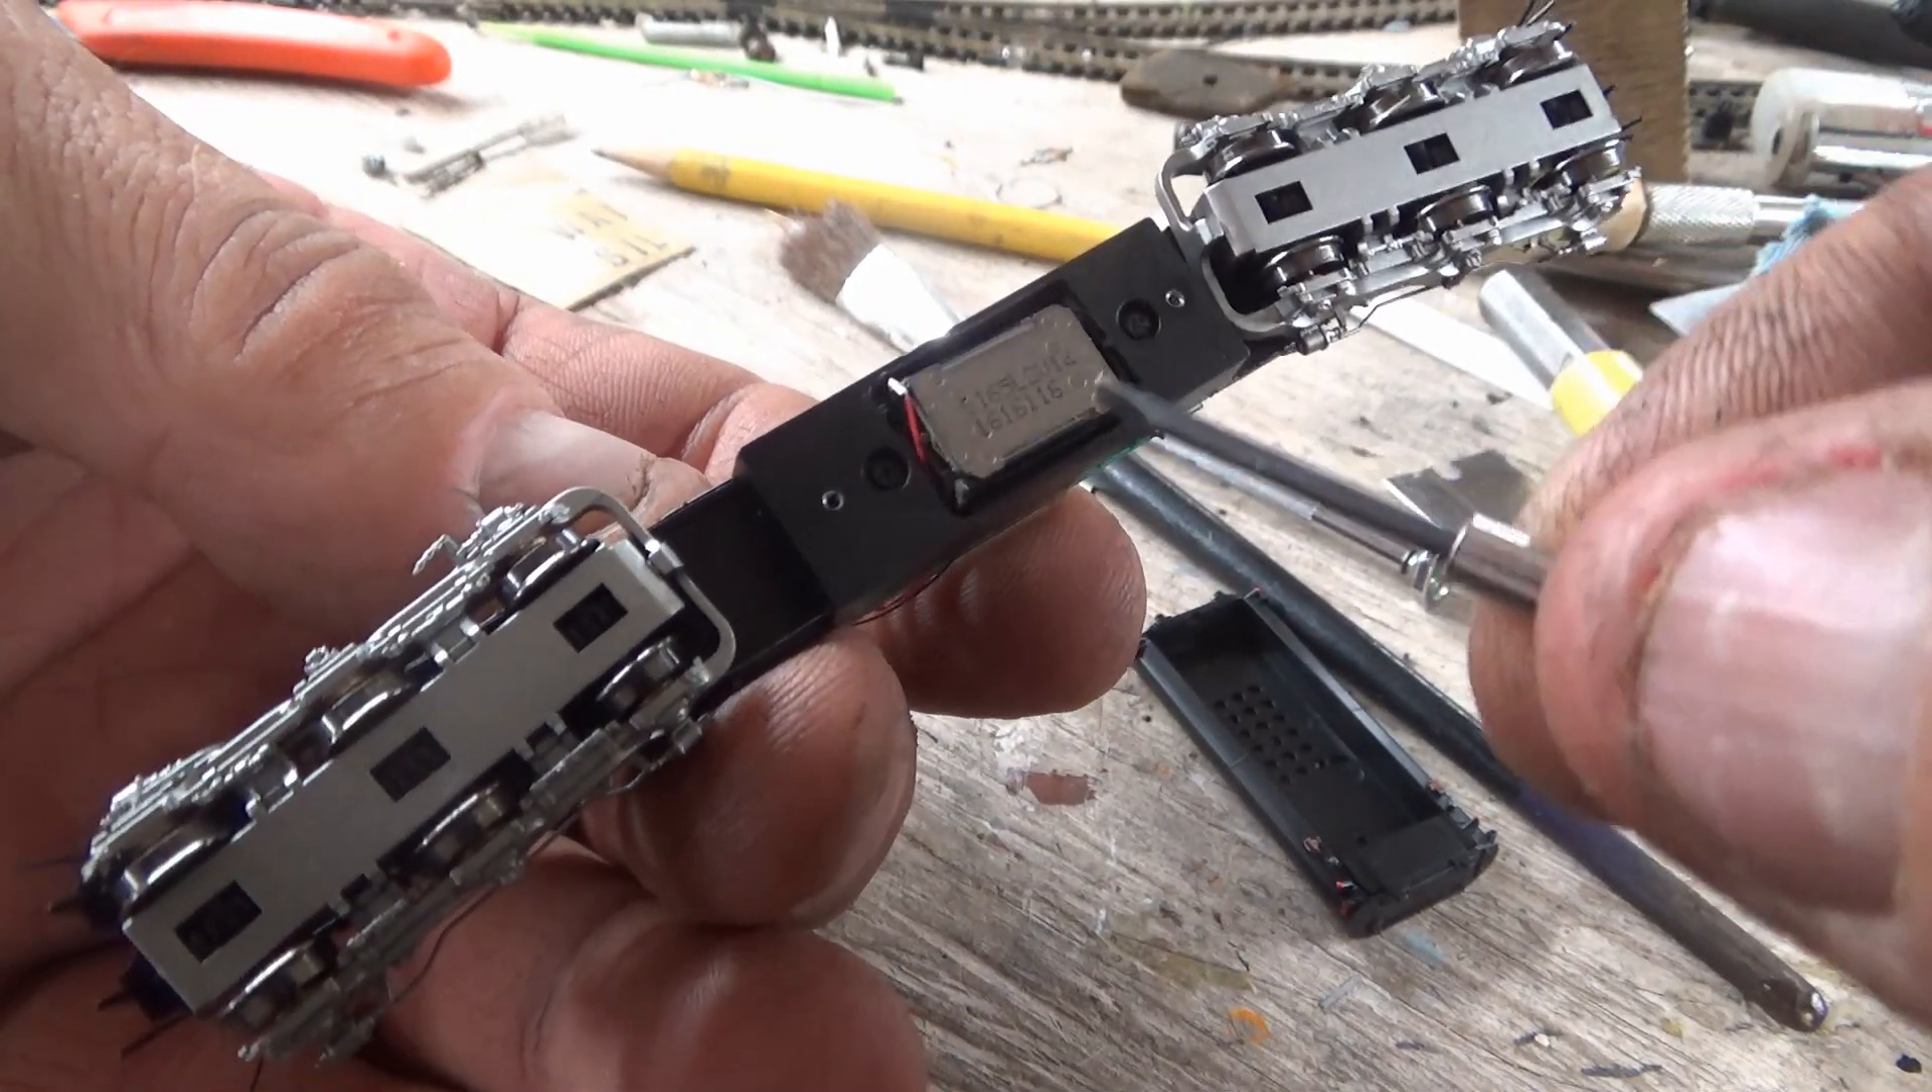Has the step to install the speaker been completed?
Yes.